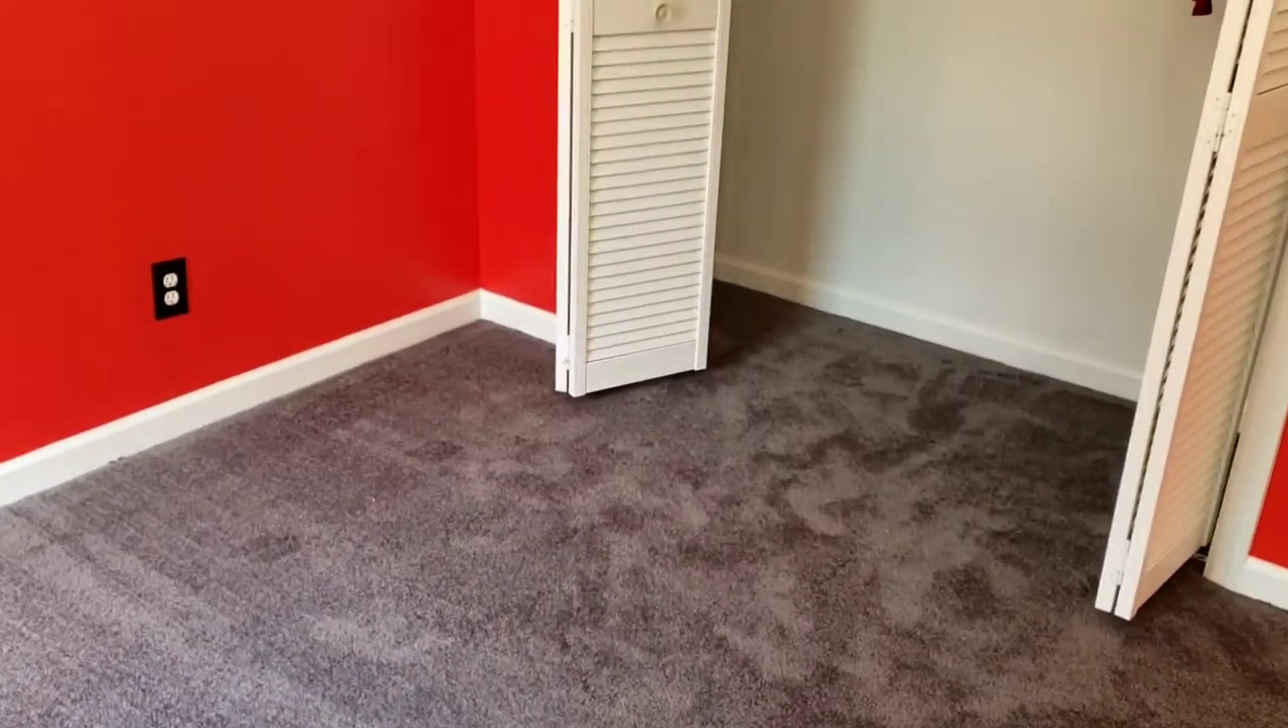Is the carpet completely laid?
Yes.